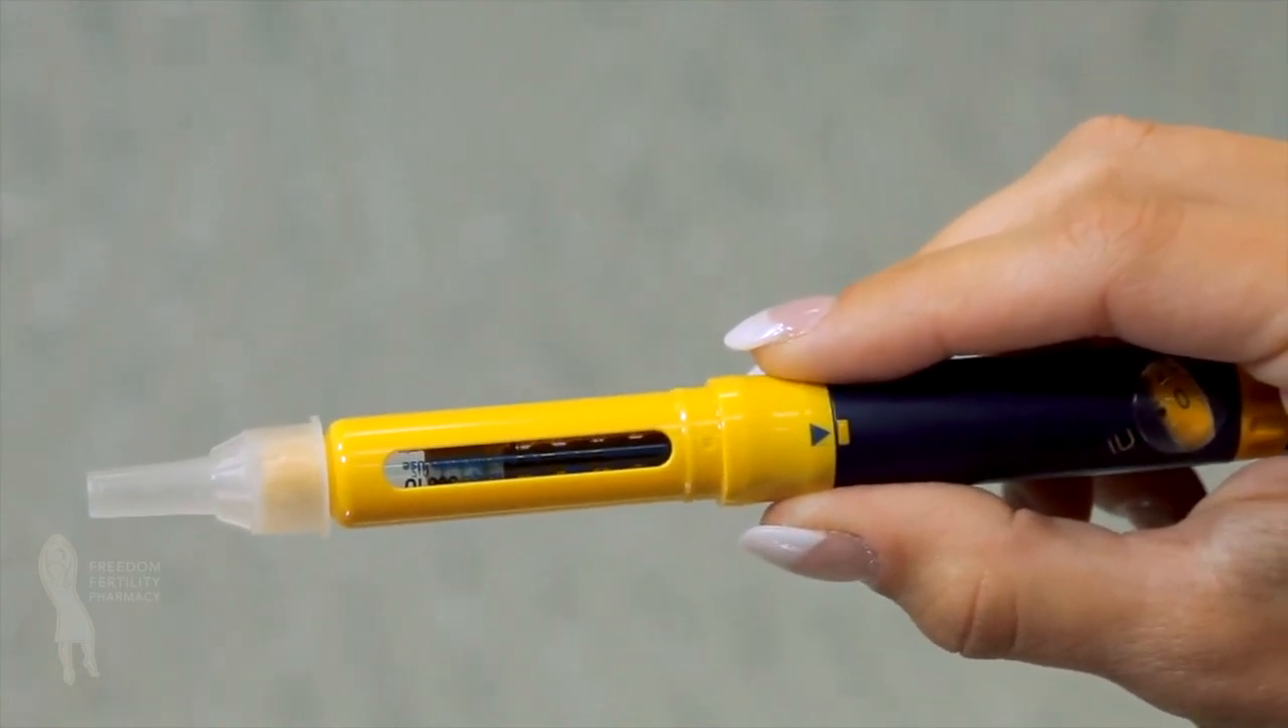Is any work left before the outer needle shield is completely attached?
No.